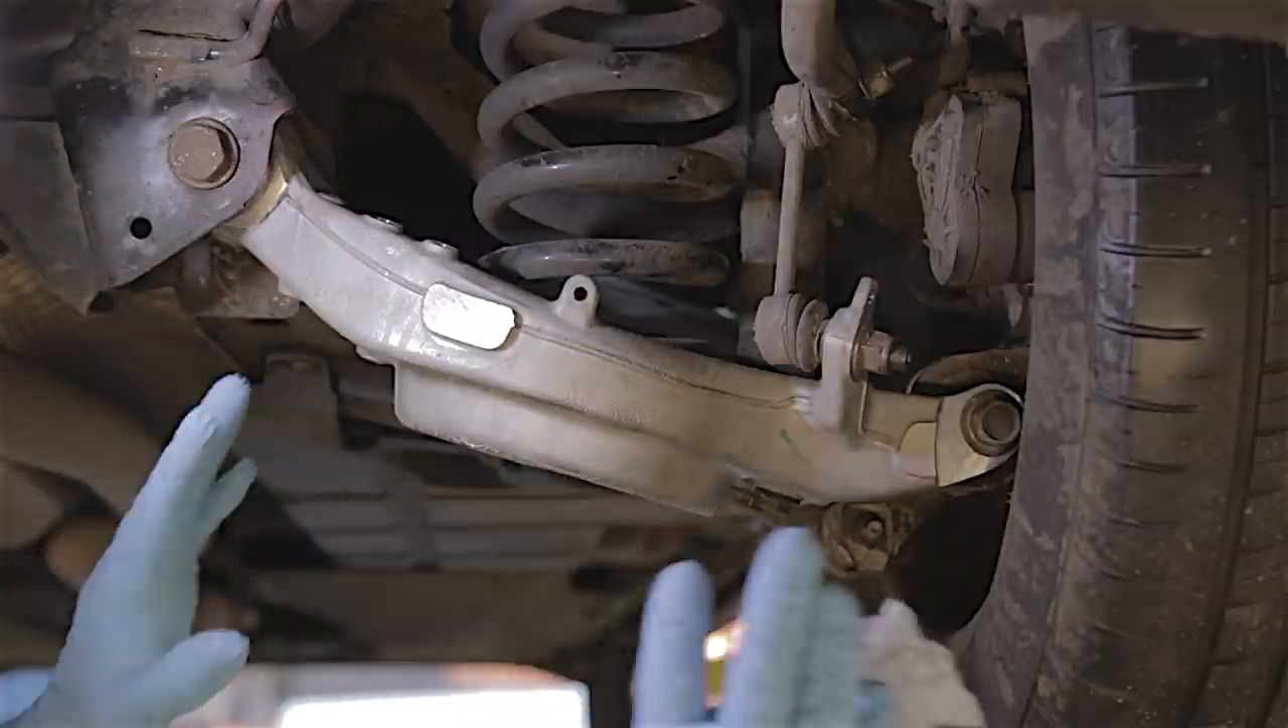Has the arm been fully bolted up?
Yes.